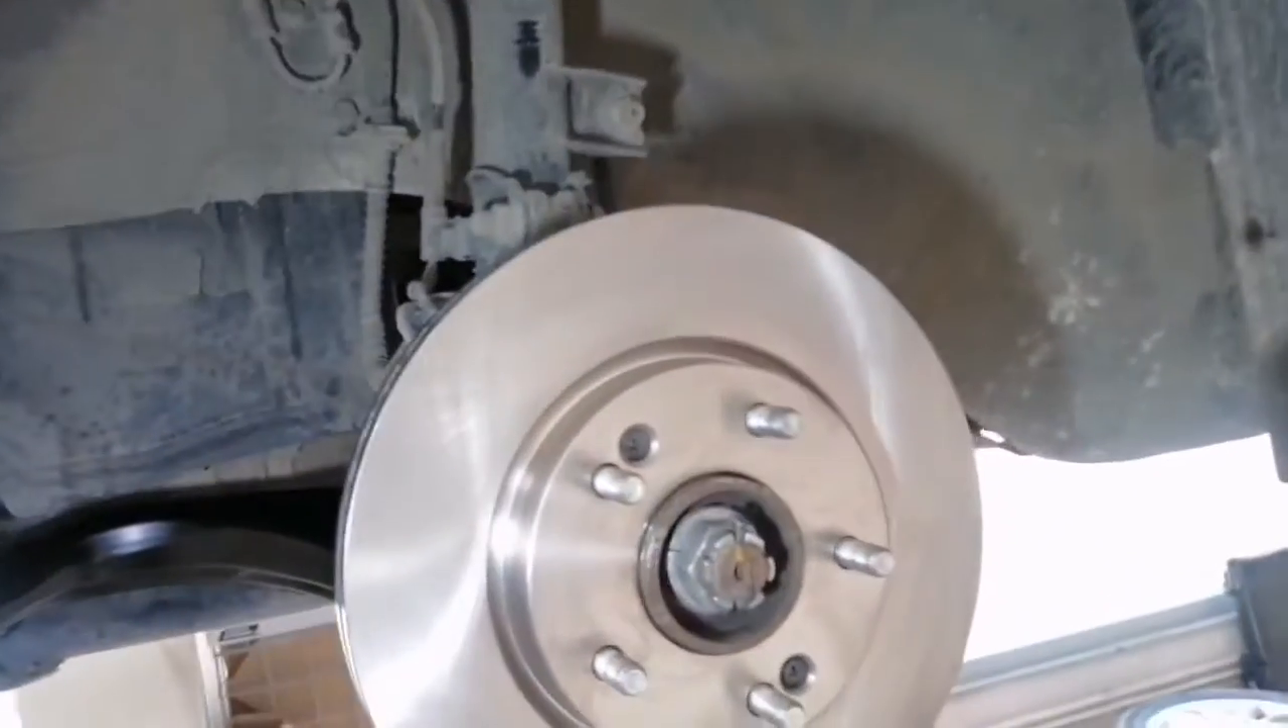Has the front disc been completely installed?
Yes.